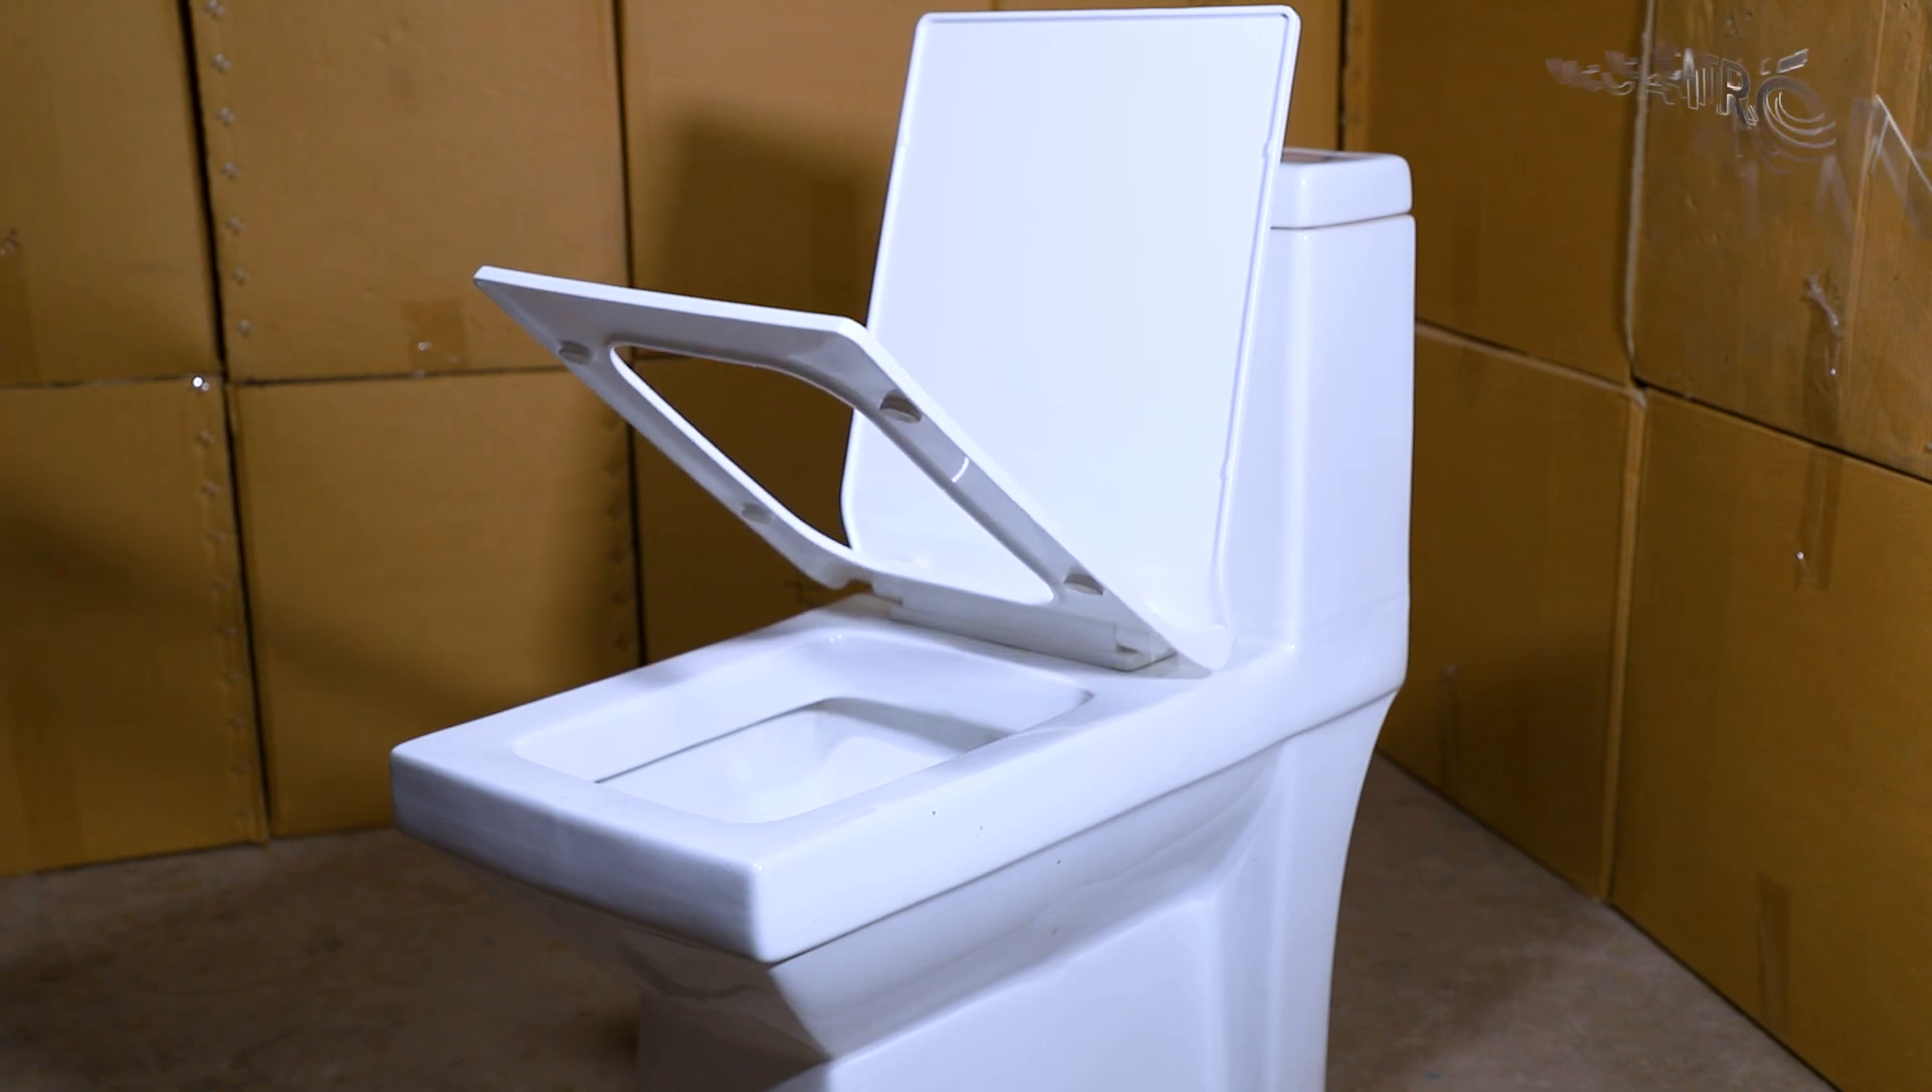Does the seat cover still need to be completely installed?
No.